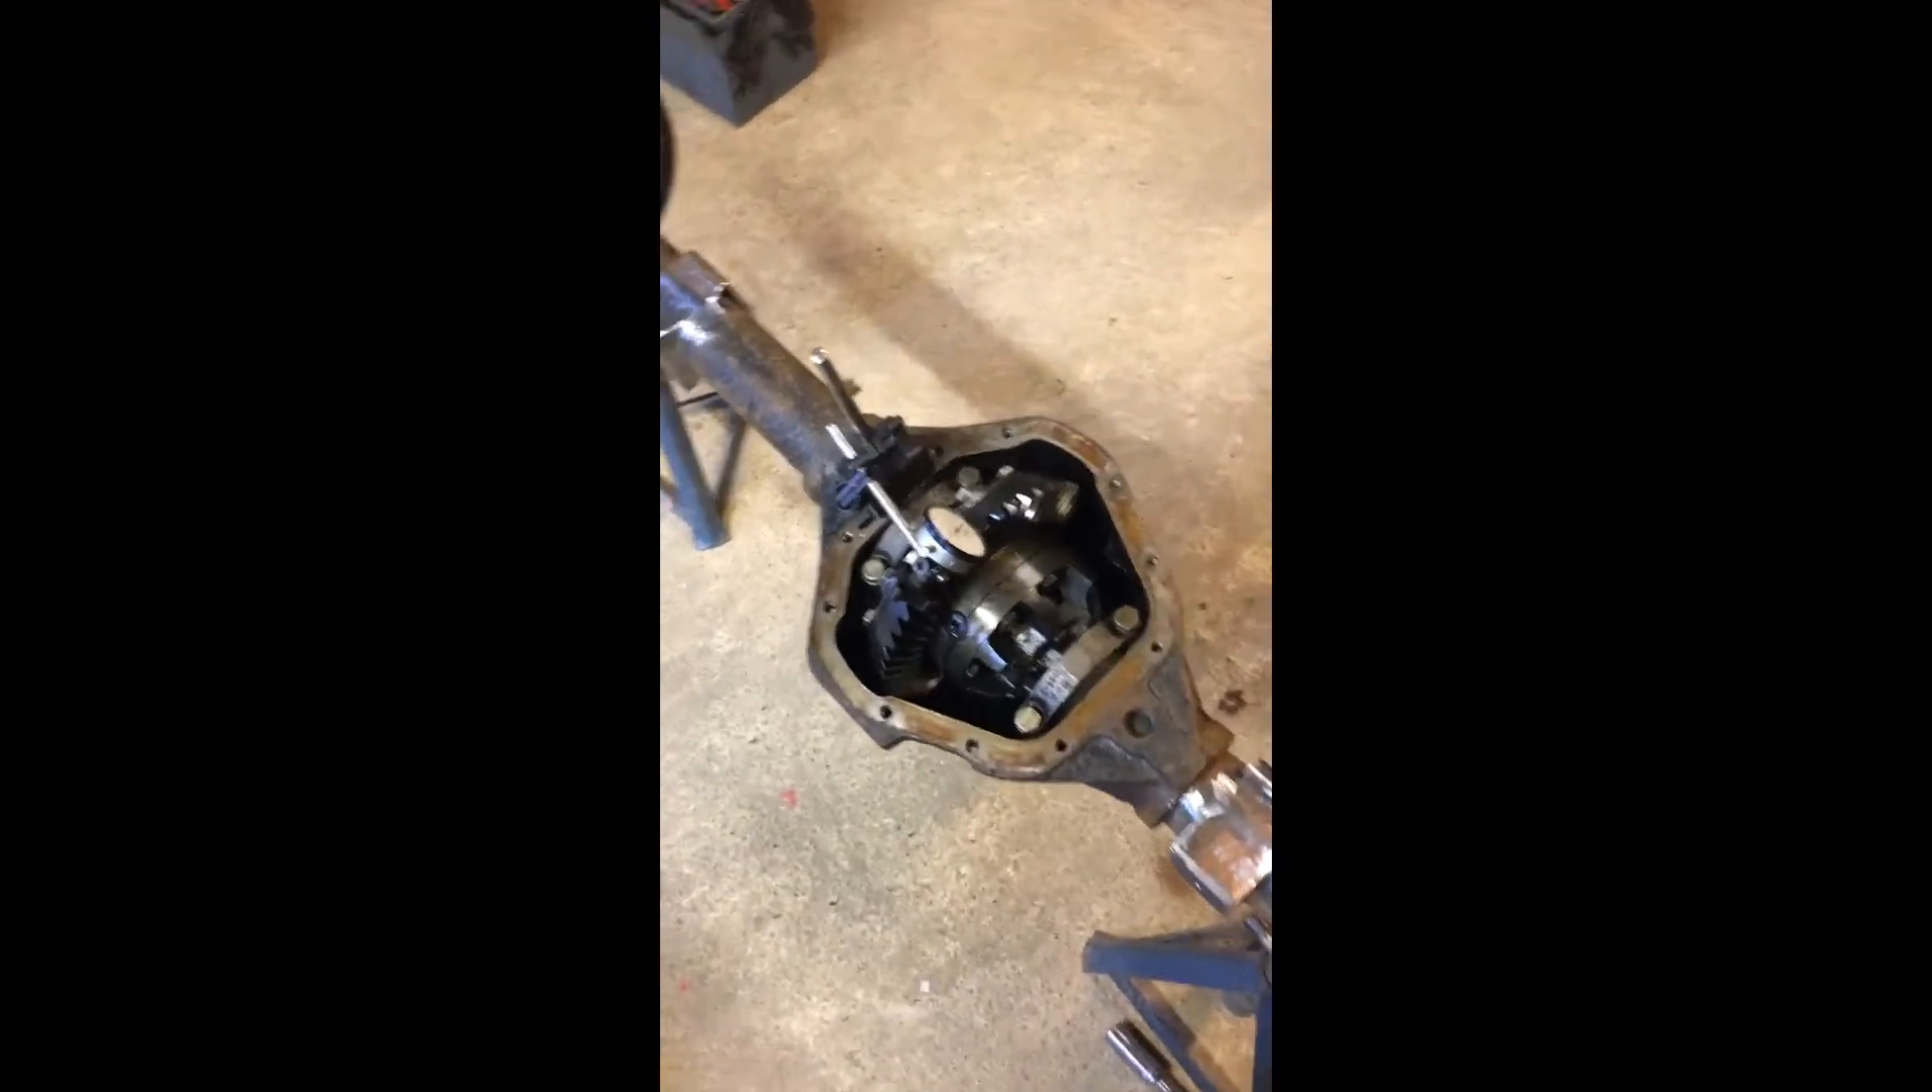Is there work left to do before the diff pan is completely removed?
No.